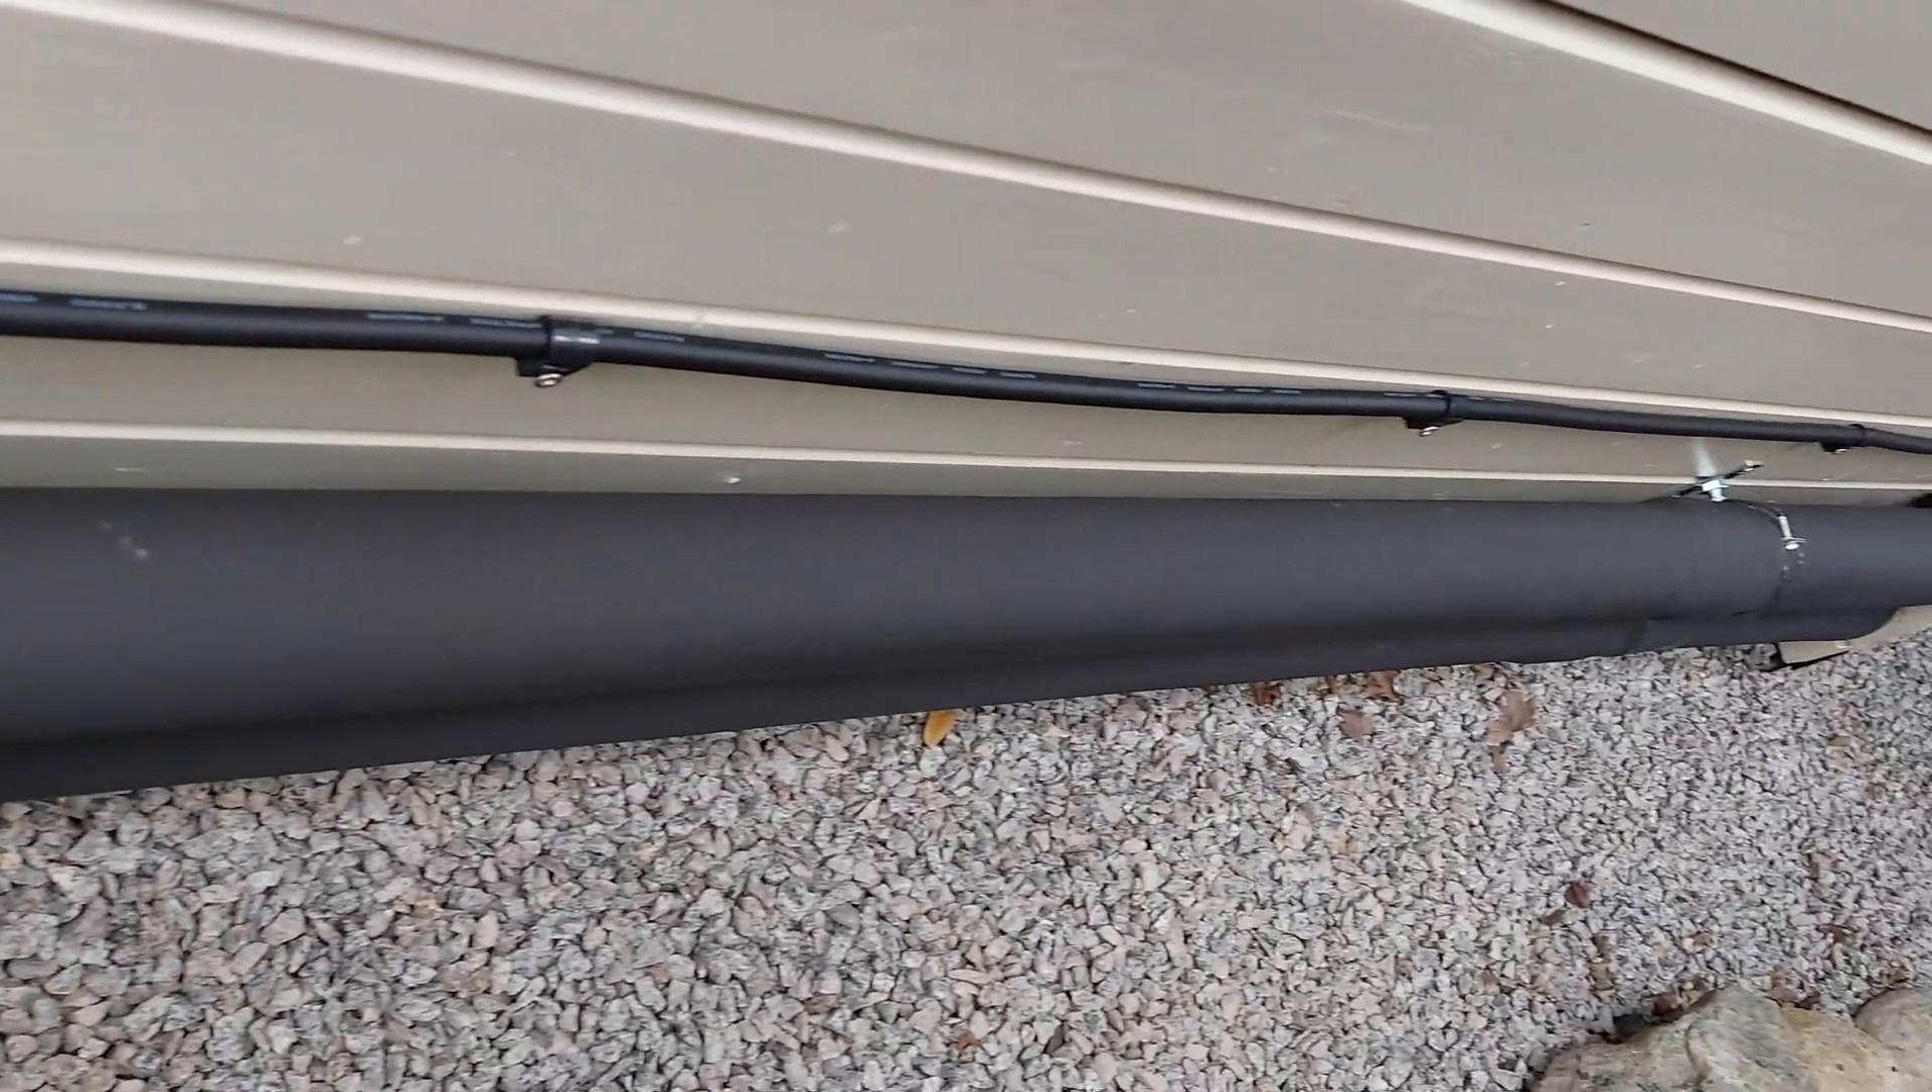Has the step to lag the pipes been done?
Yes.